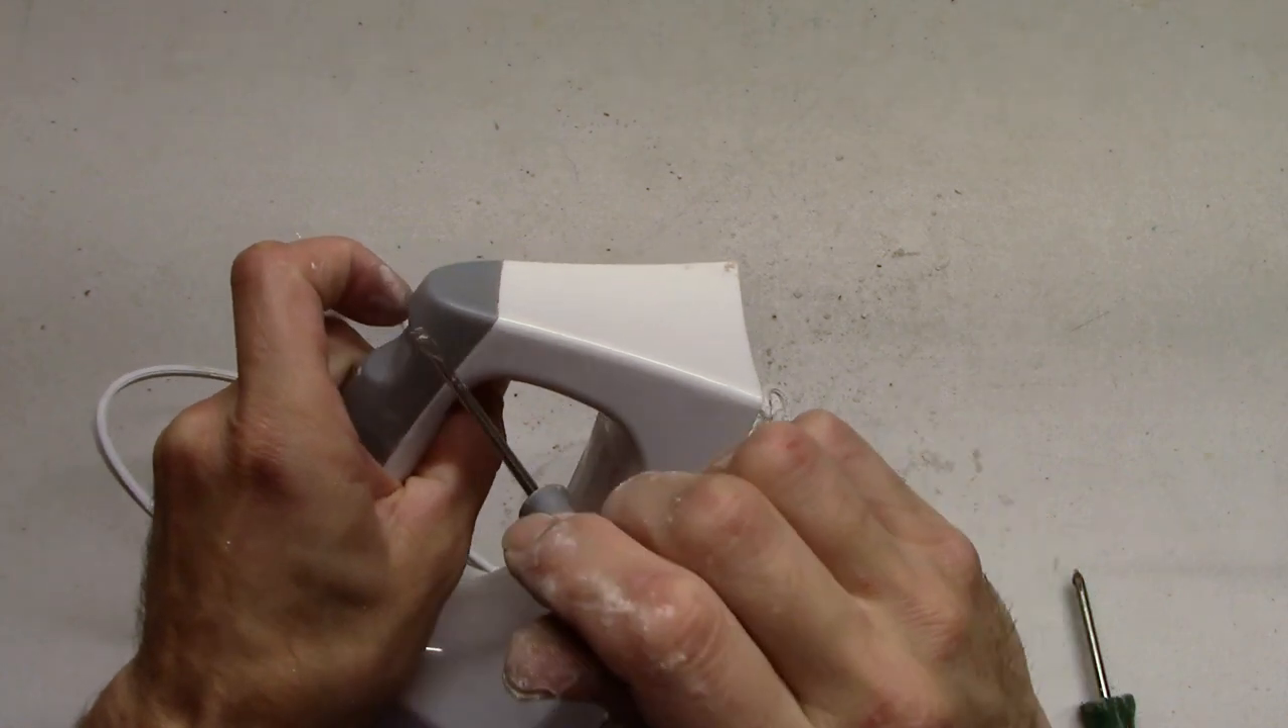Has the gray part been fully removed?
No.